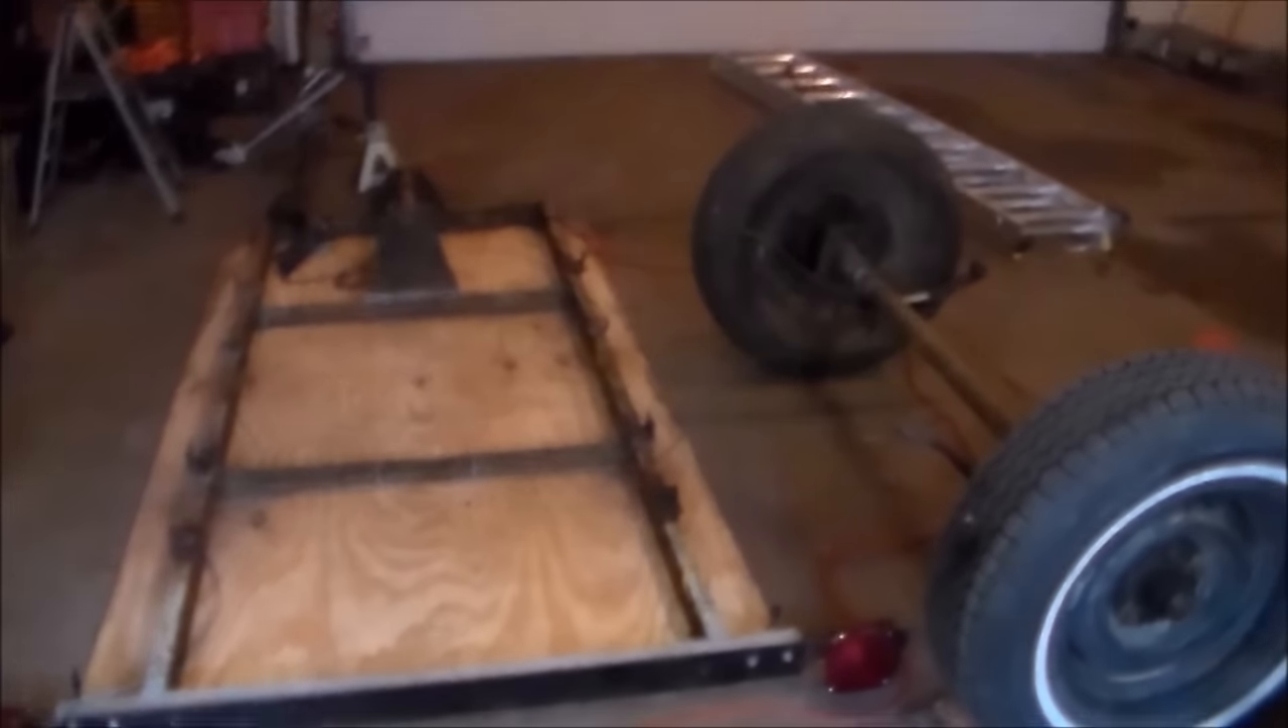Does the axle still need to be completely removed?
No.